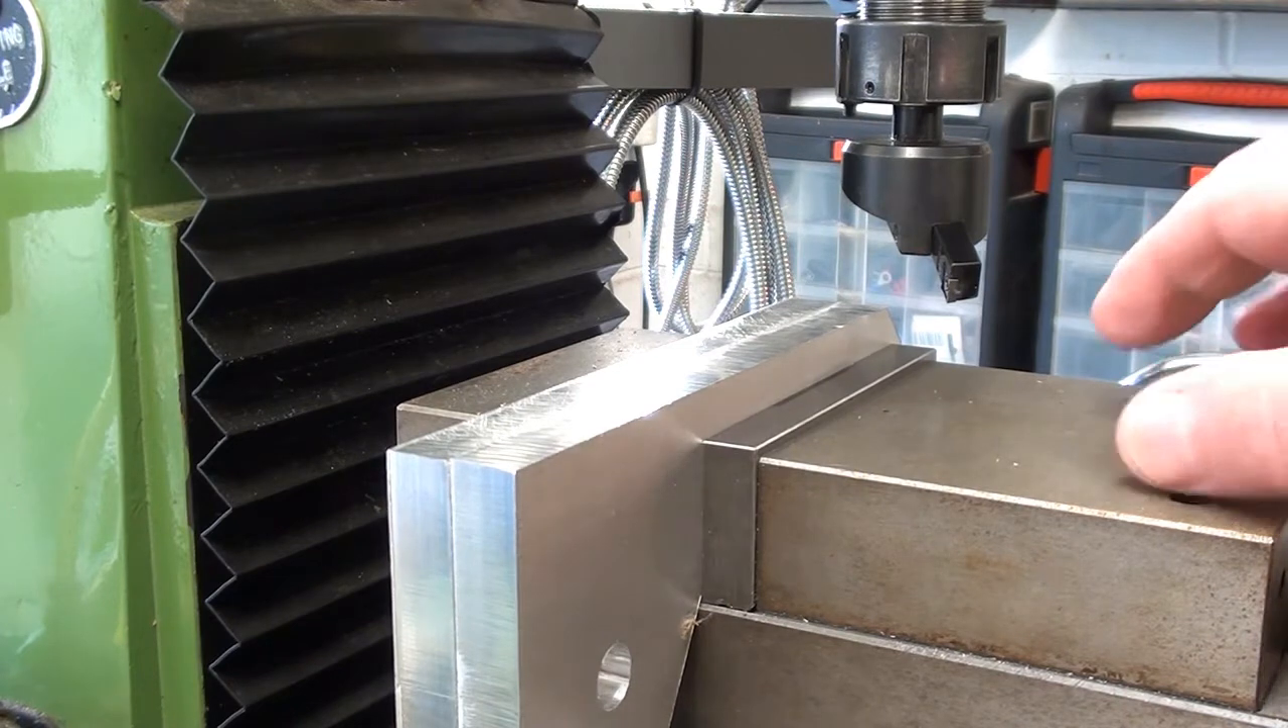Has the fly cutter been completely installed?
Yes.